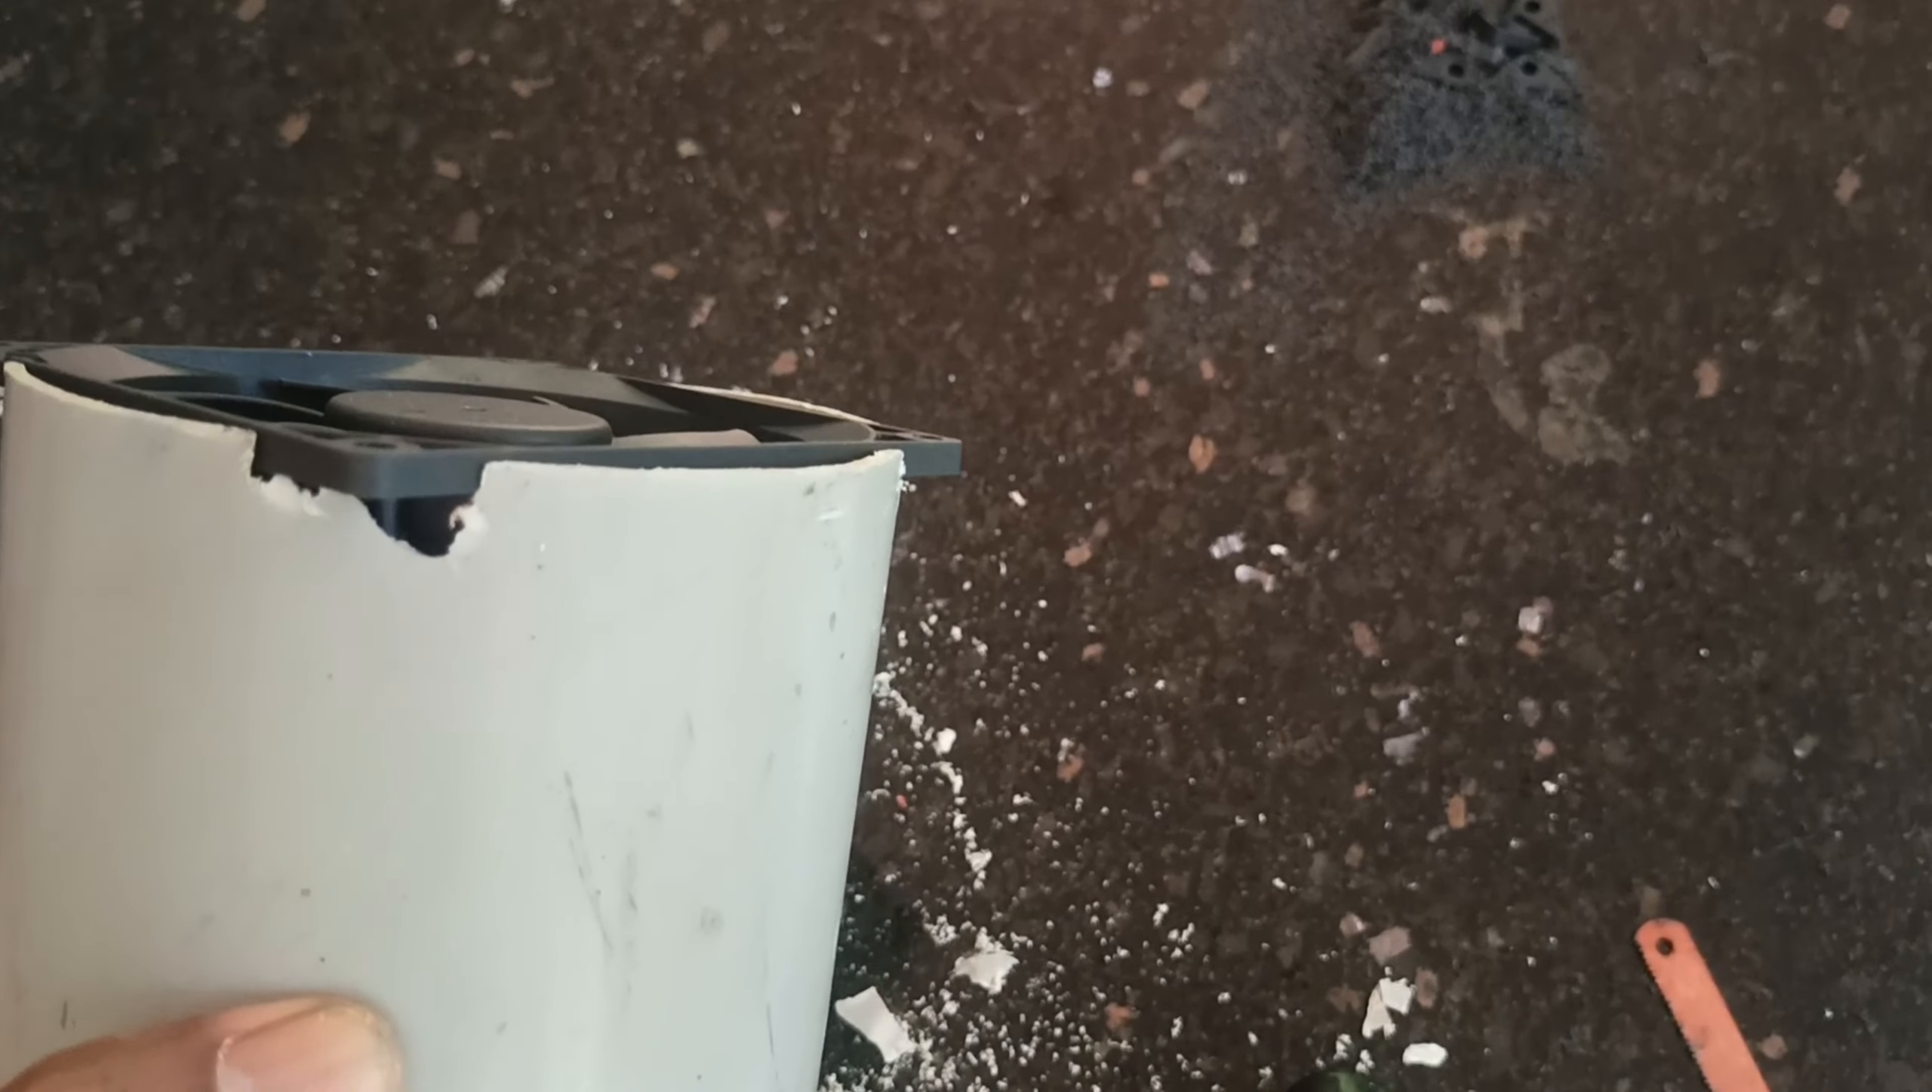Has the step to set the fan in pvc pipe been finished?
Yes.